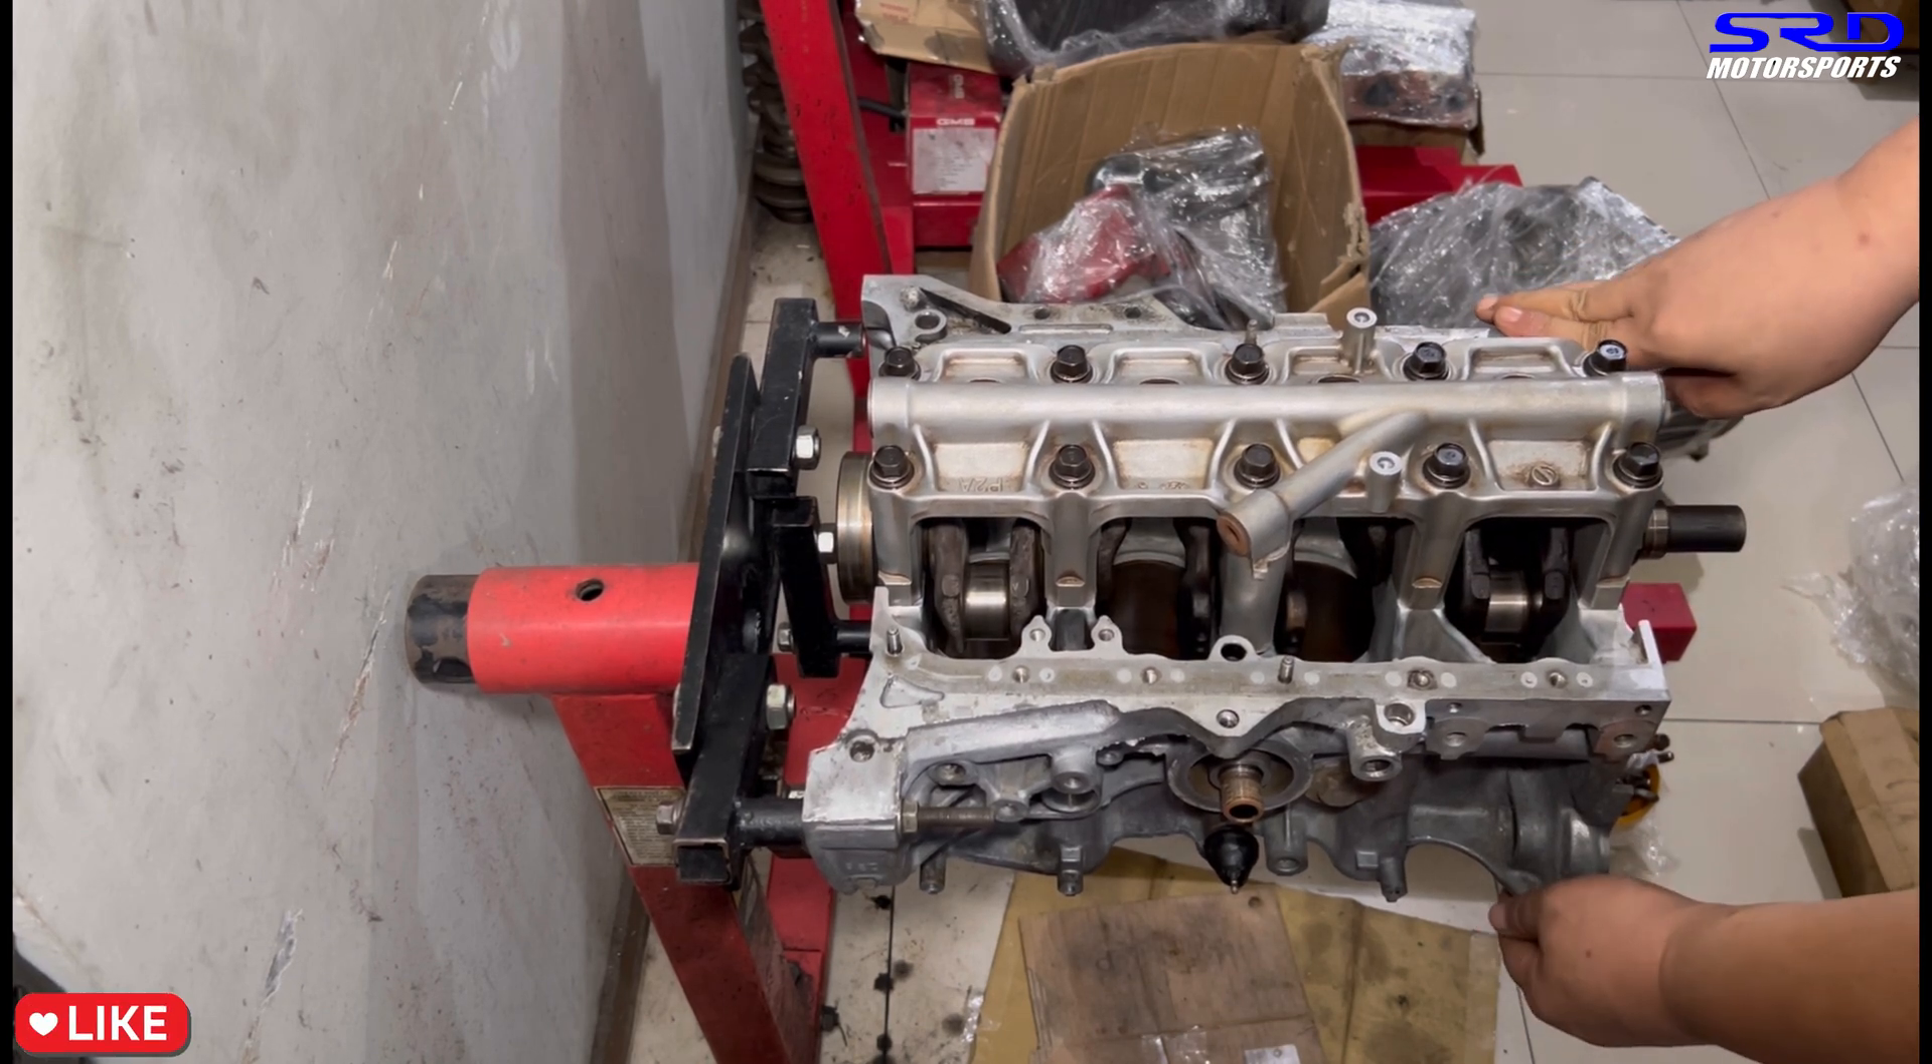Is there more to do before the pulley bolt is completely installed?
Yes.